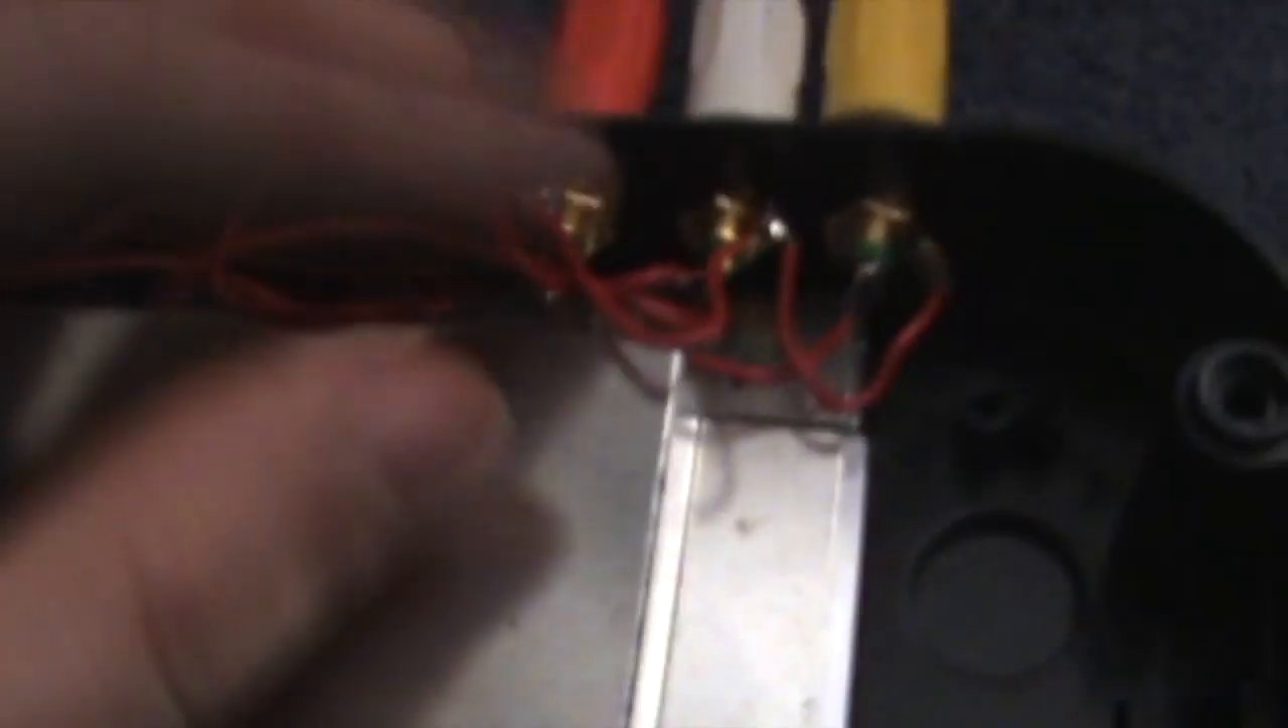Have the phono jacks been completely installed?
Yes.